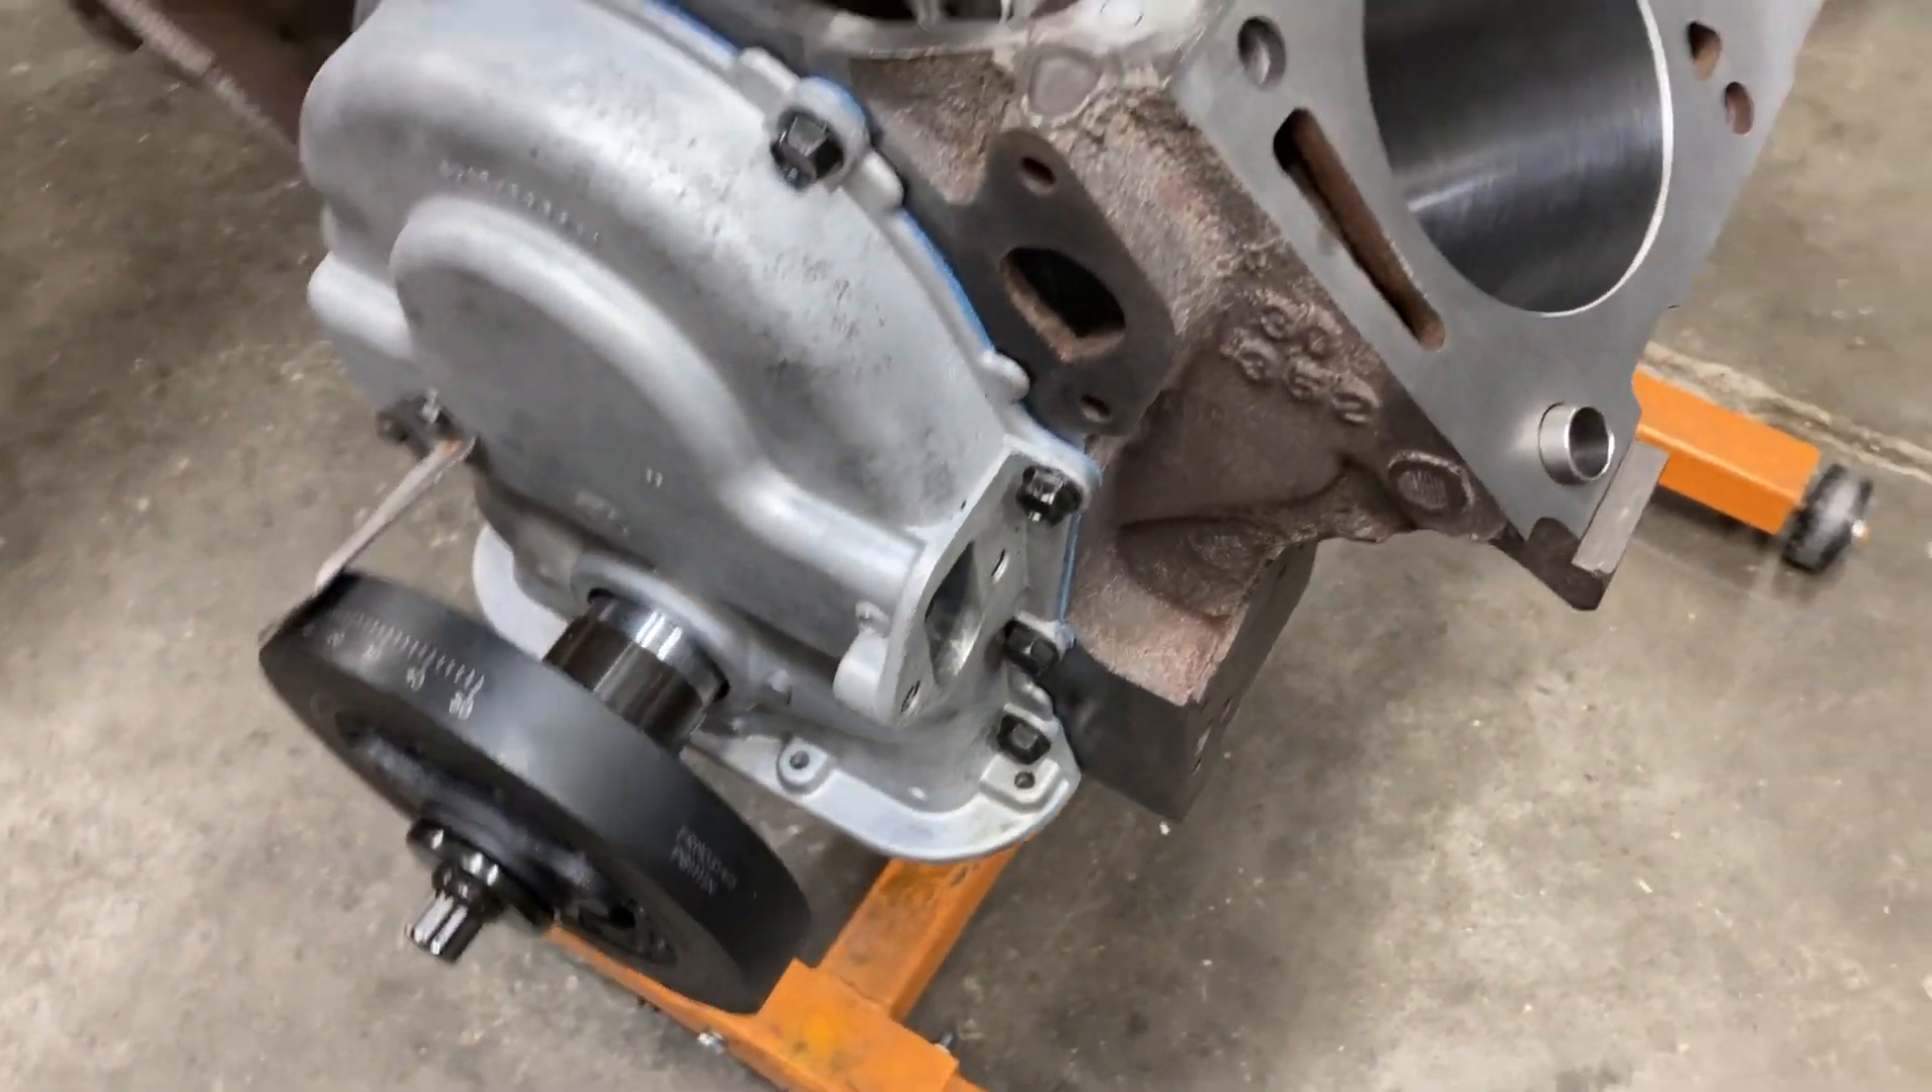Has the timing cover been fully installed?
Yes.